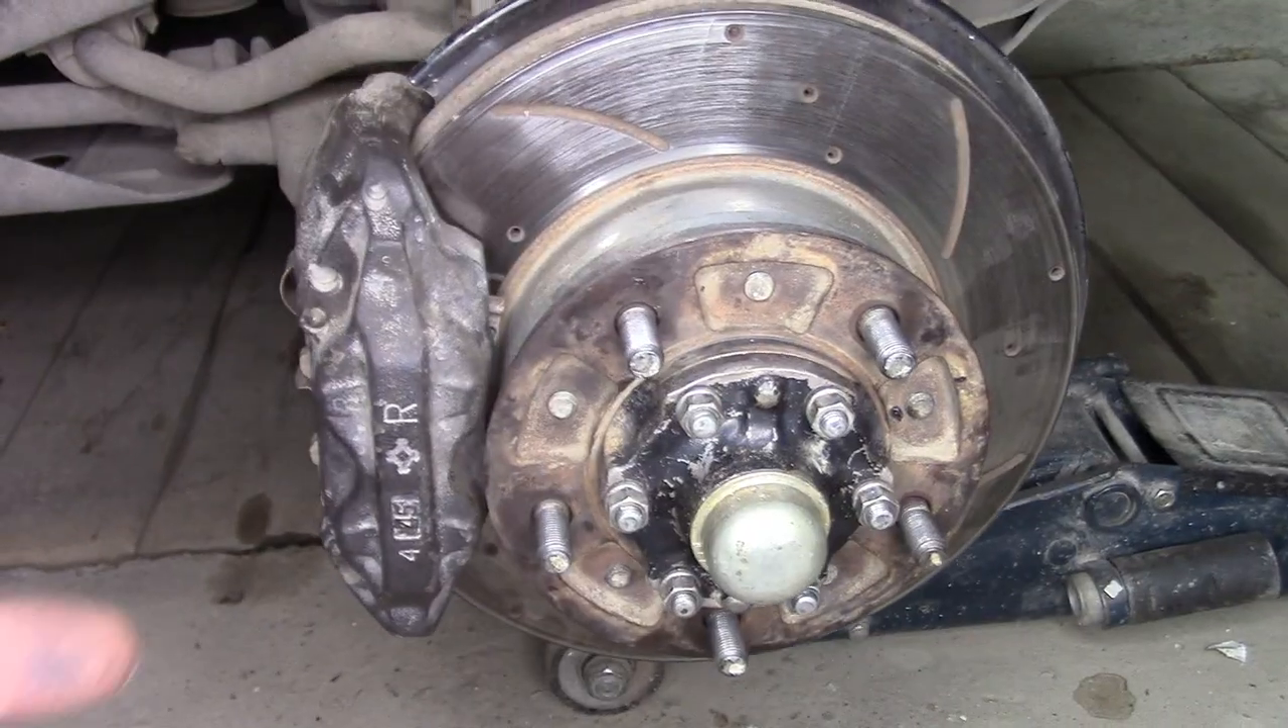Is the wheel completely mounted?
No.